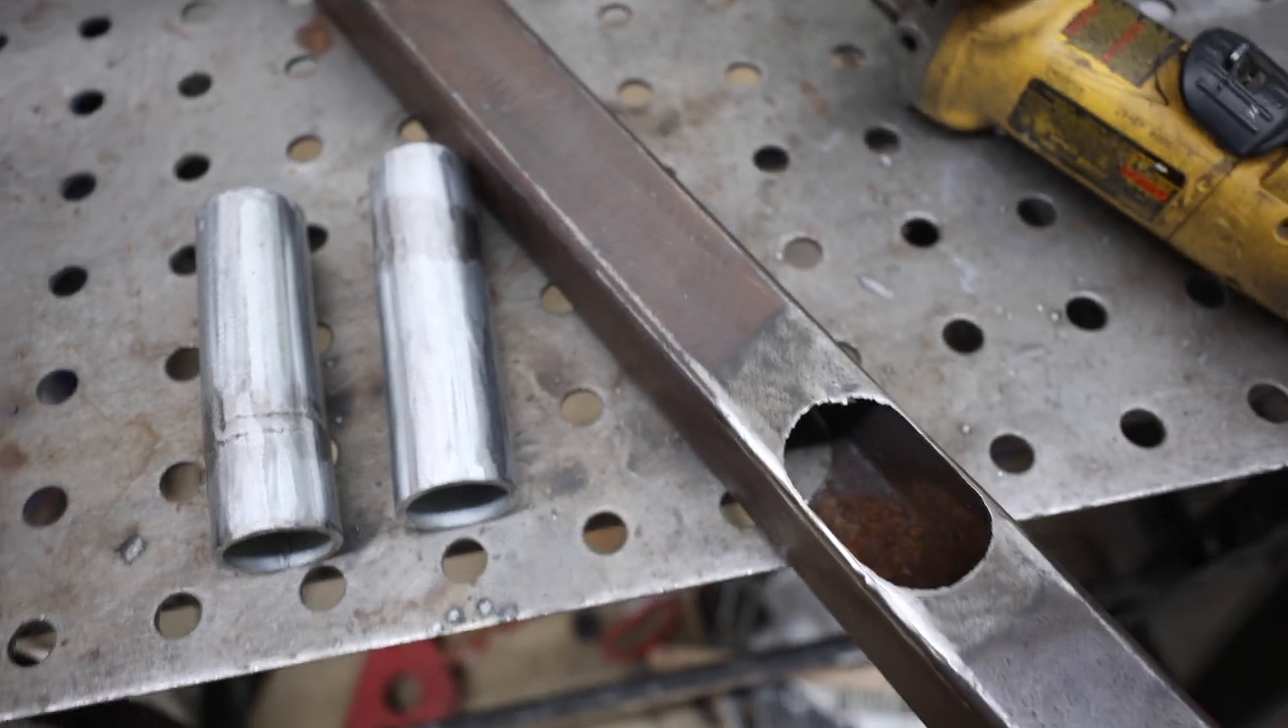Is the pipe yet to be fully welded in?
Yes.